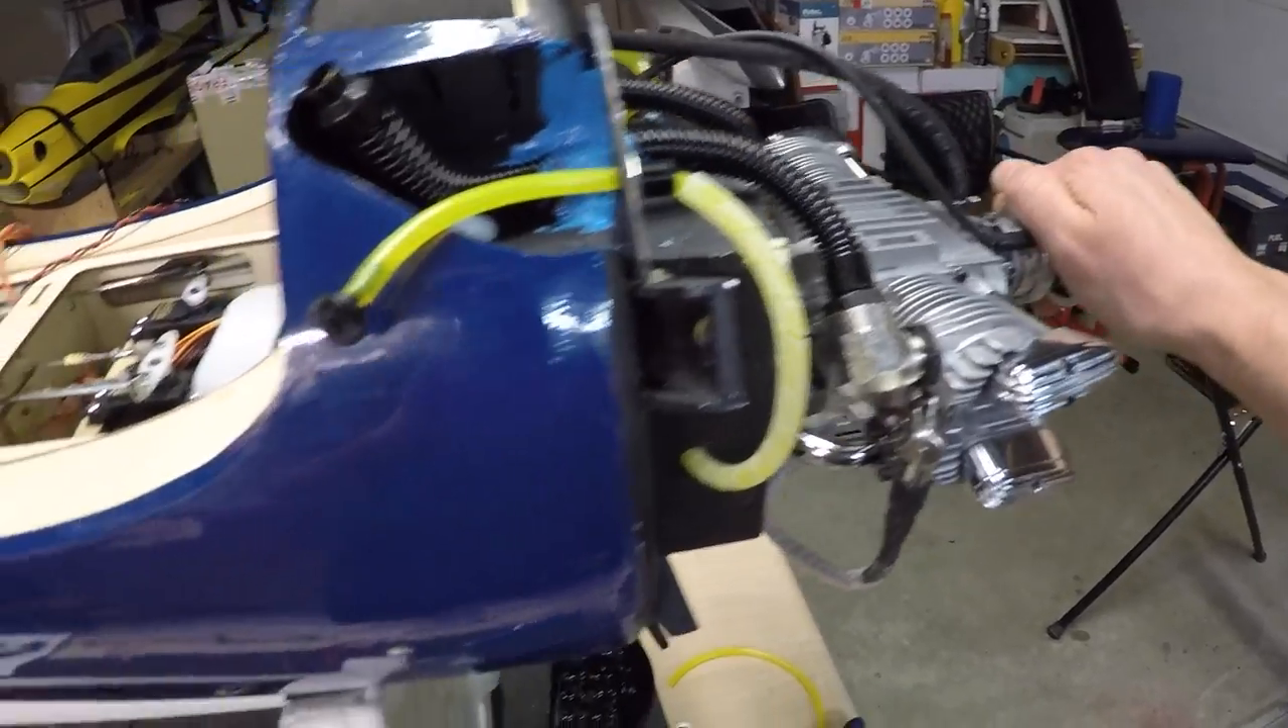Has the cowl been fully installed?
No.